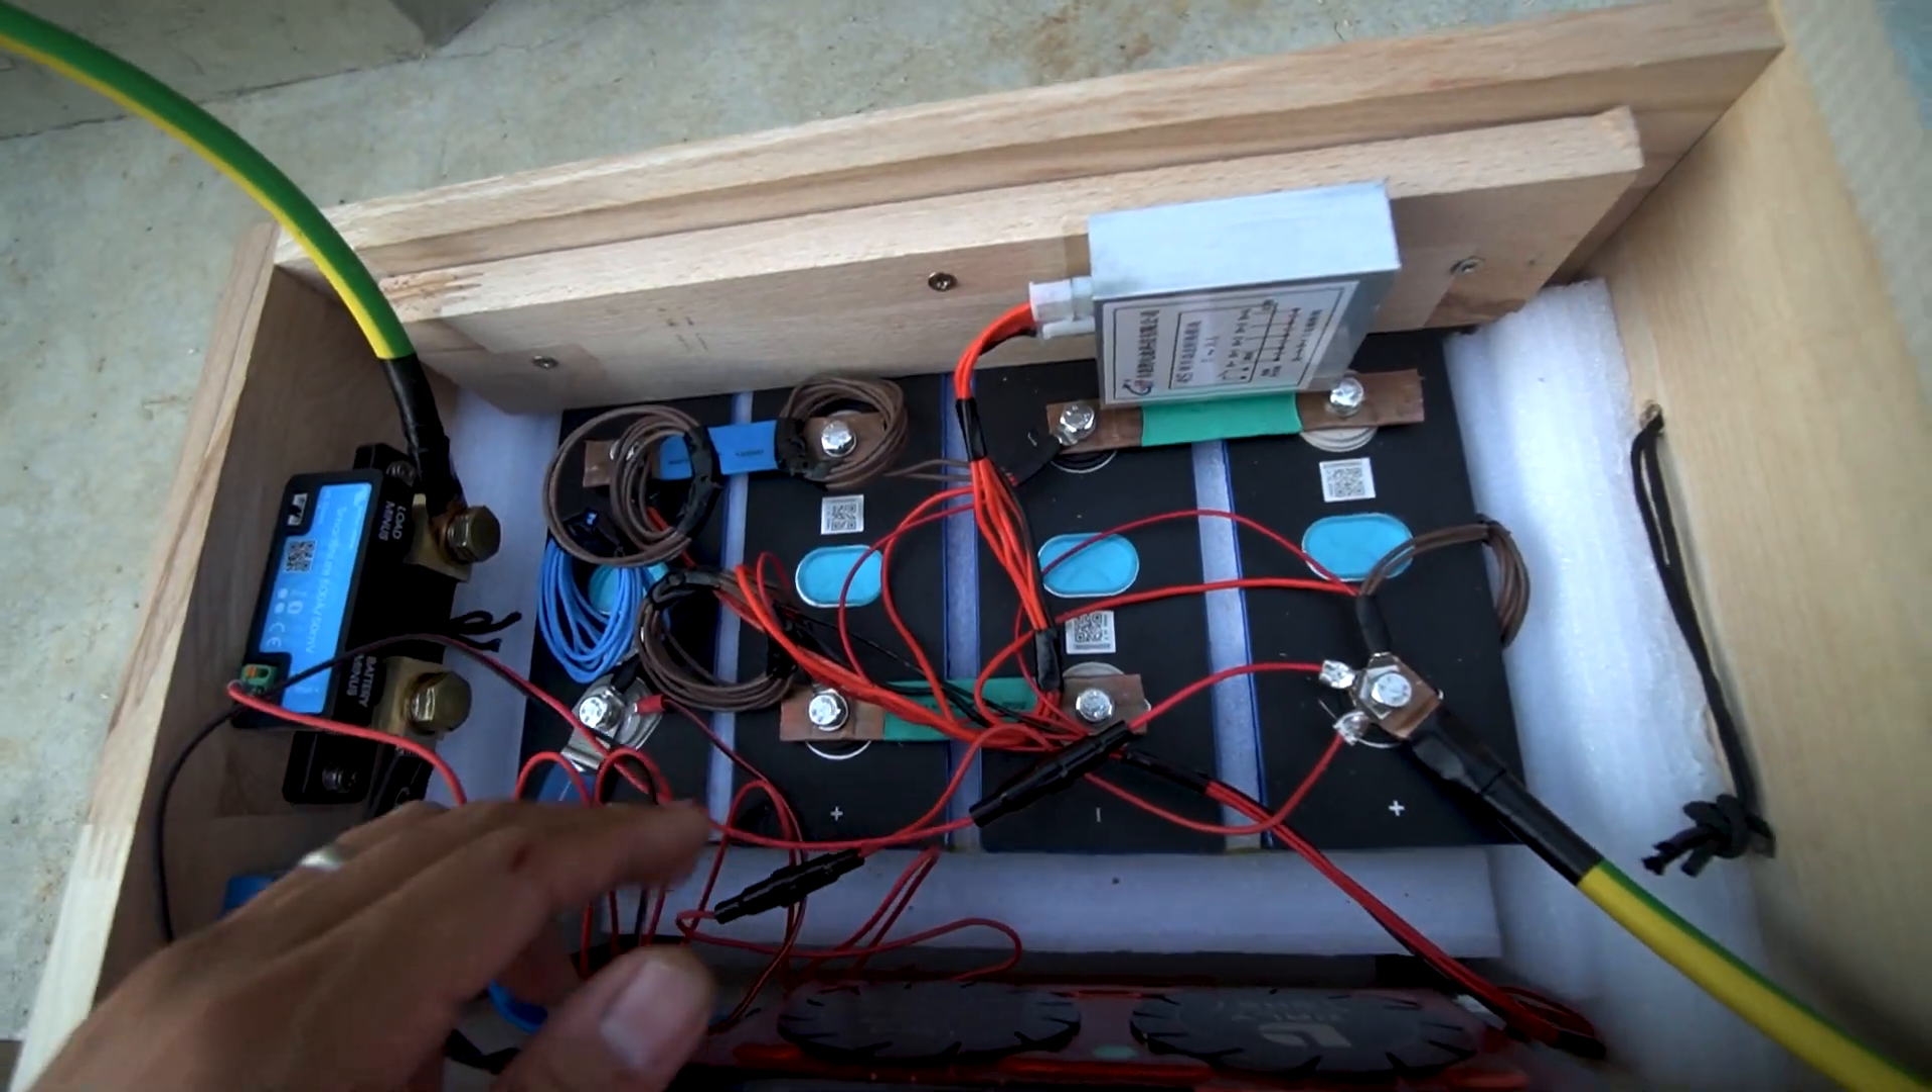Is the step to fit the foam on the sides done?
Yes.